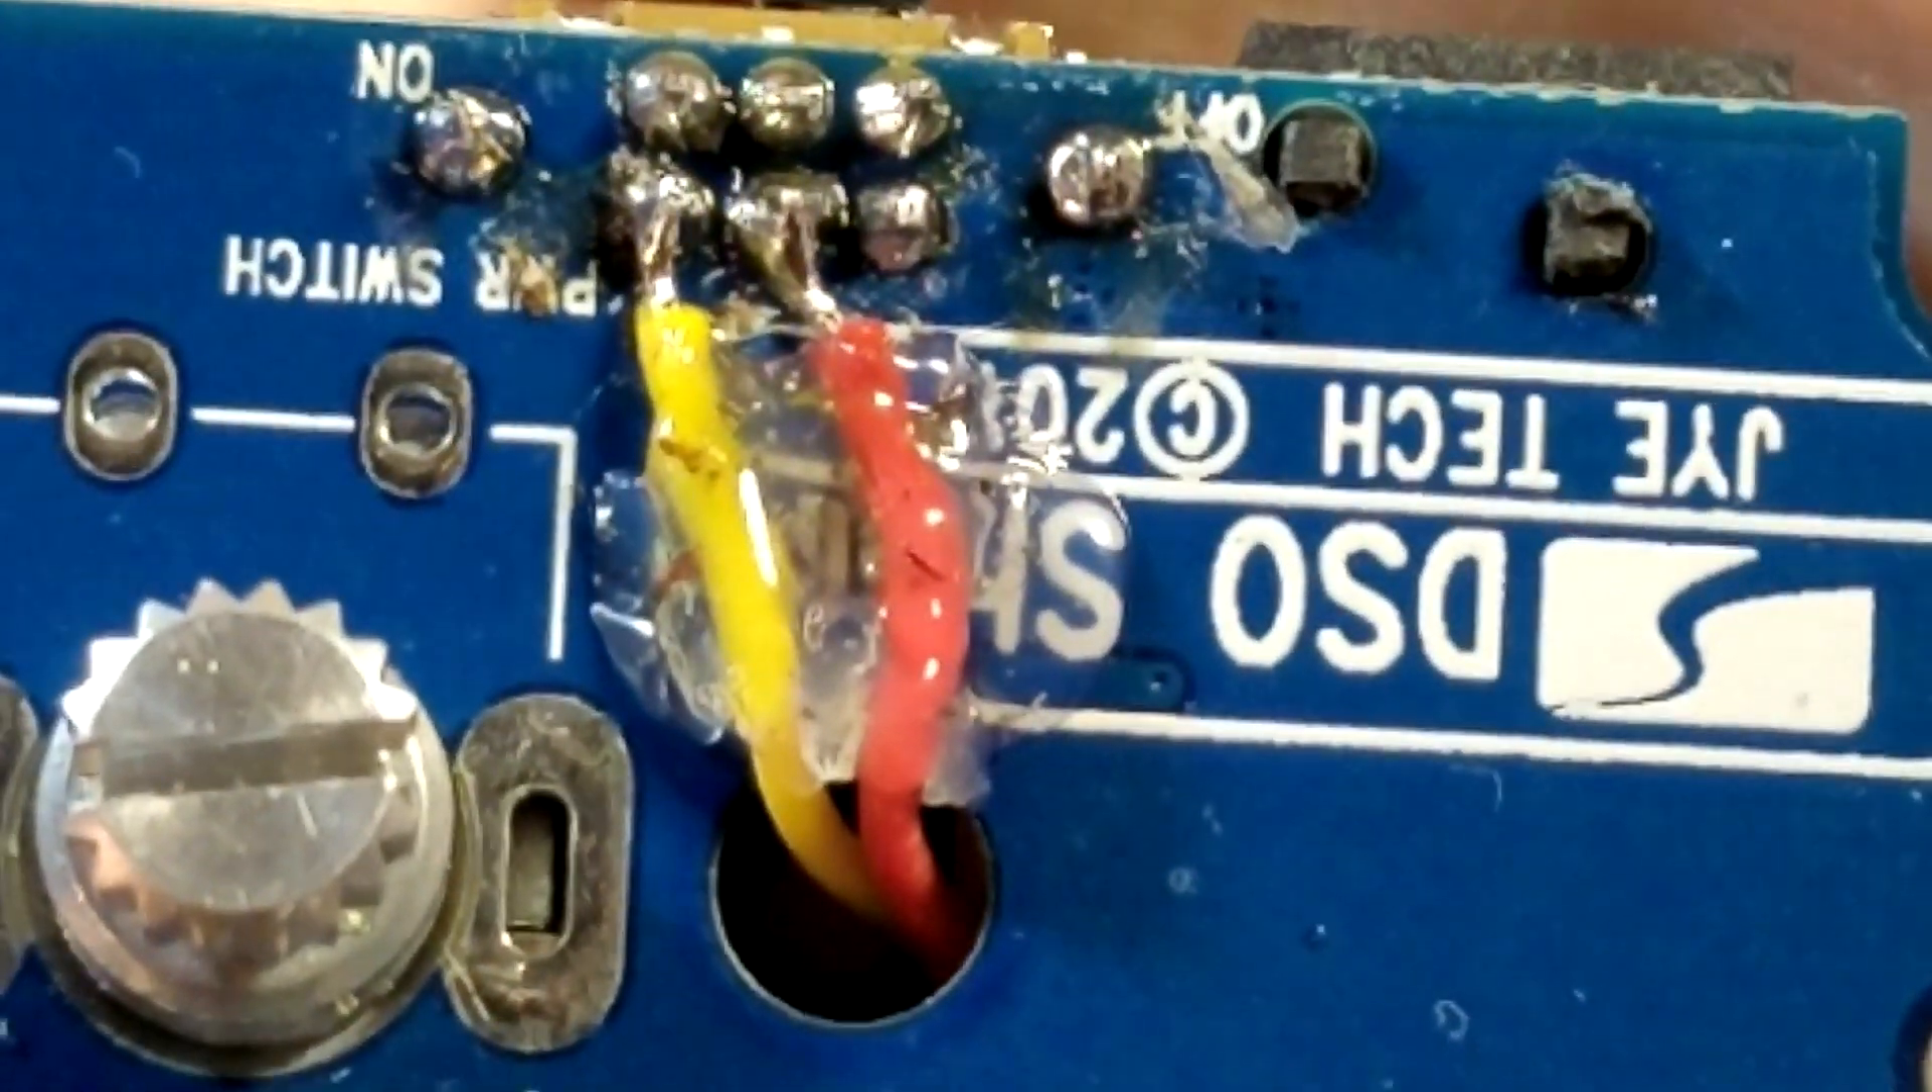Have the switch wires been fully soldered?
Yes.